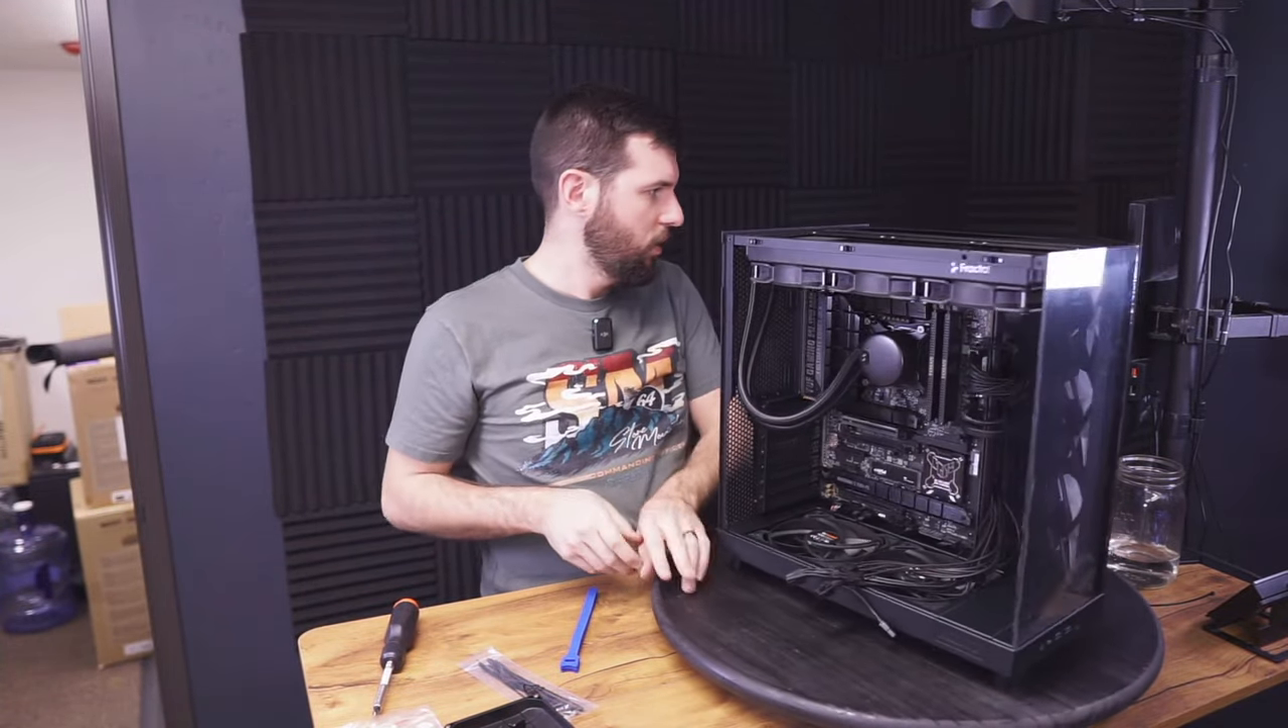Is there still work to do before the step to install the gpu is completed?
Yes.